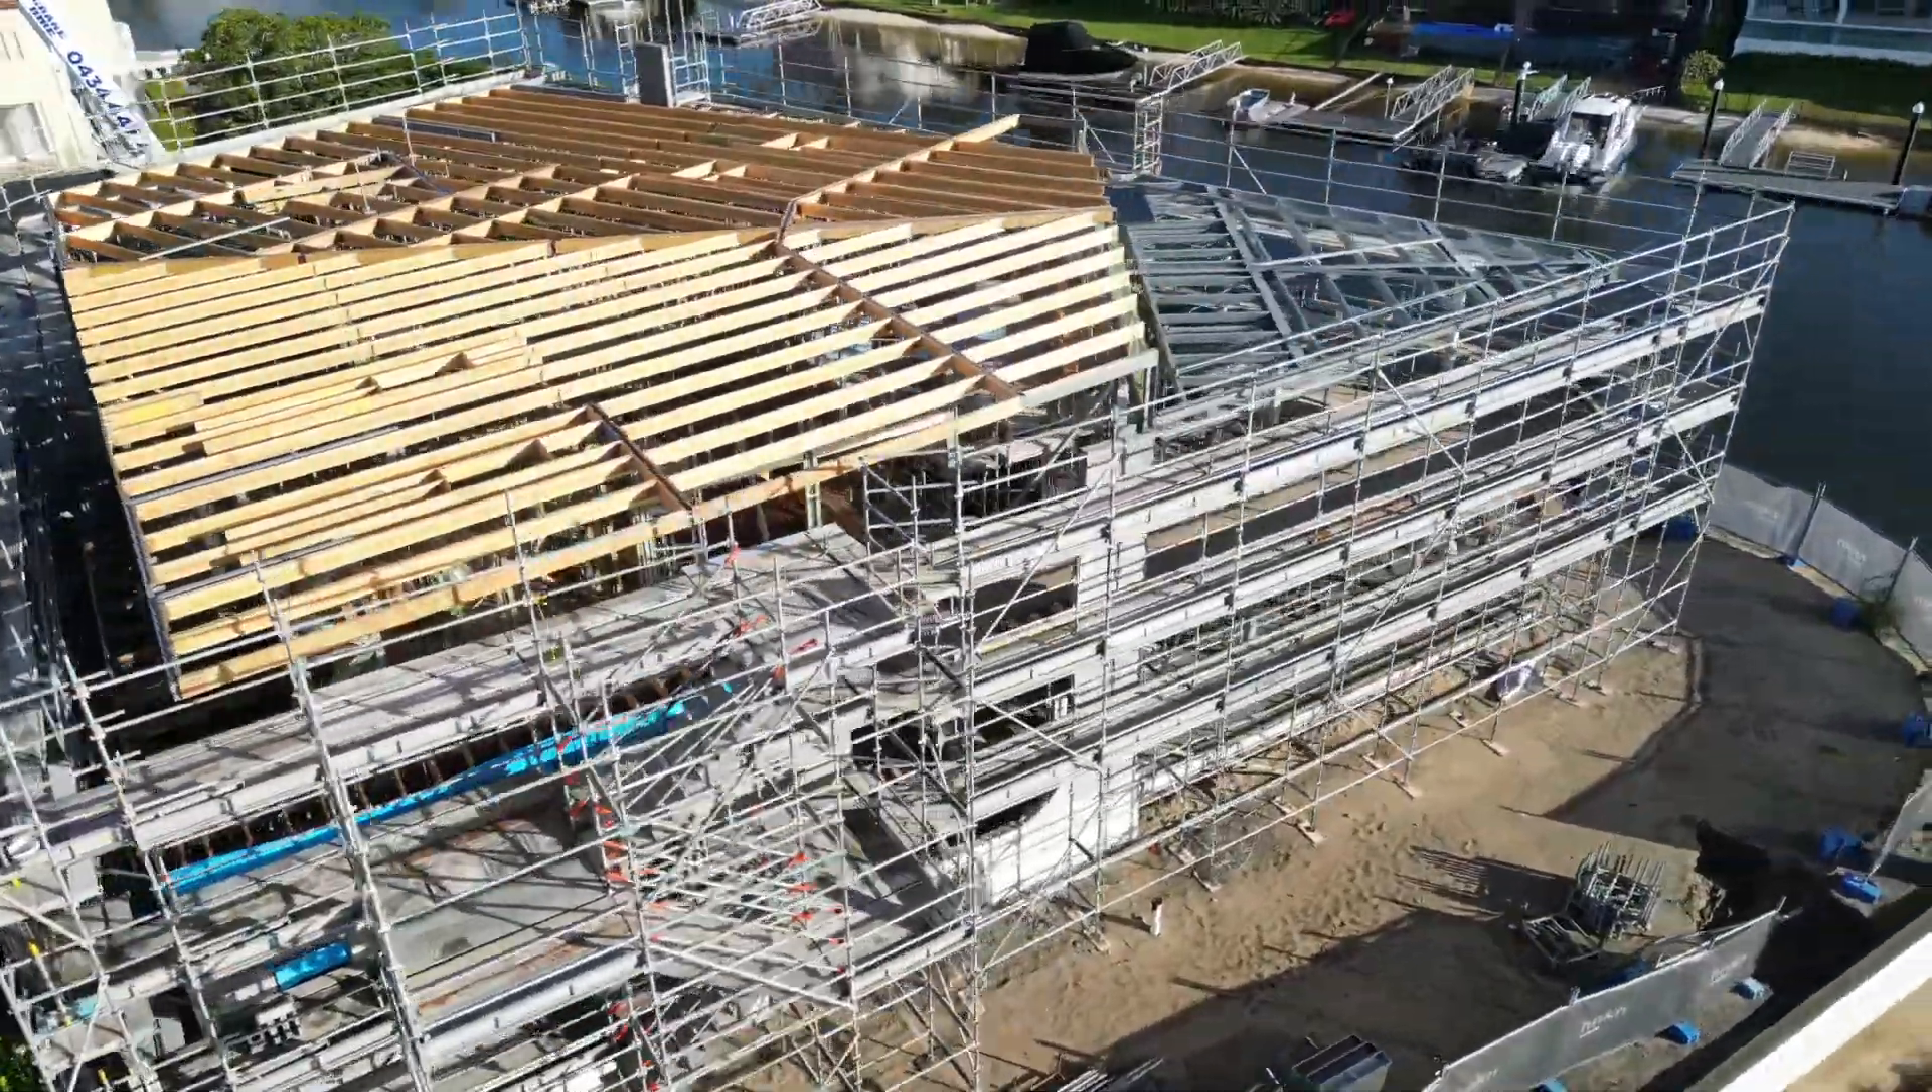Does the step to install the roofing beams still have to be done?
No.